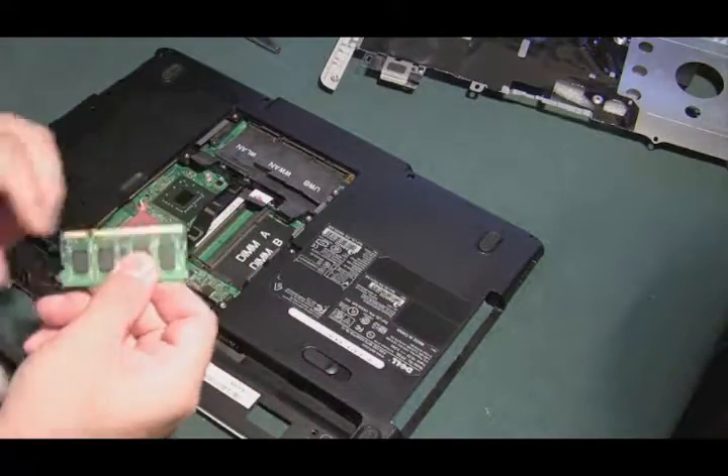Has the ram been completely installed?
No.